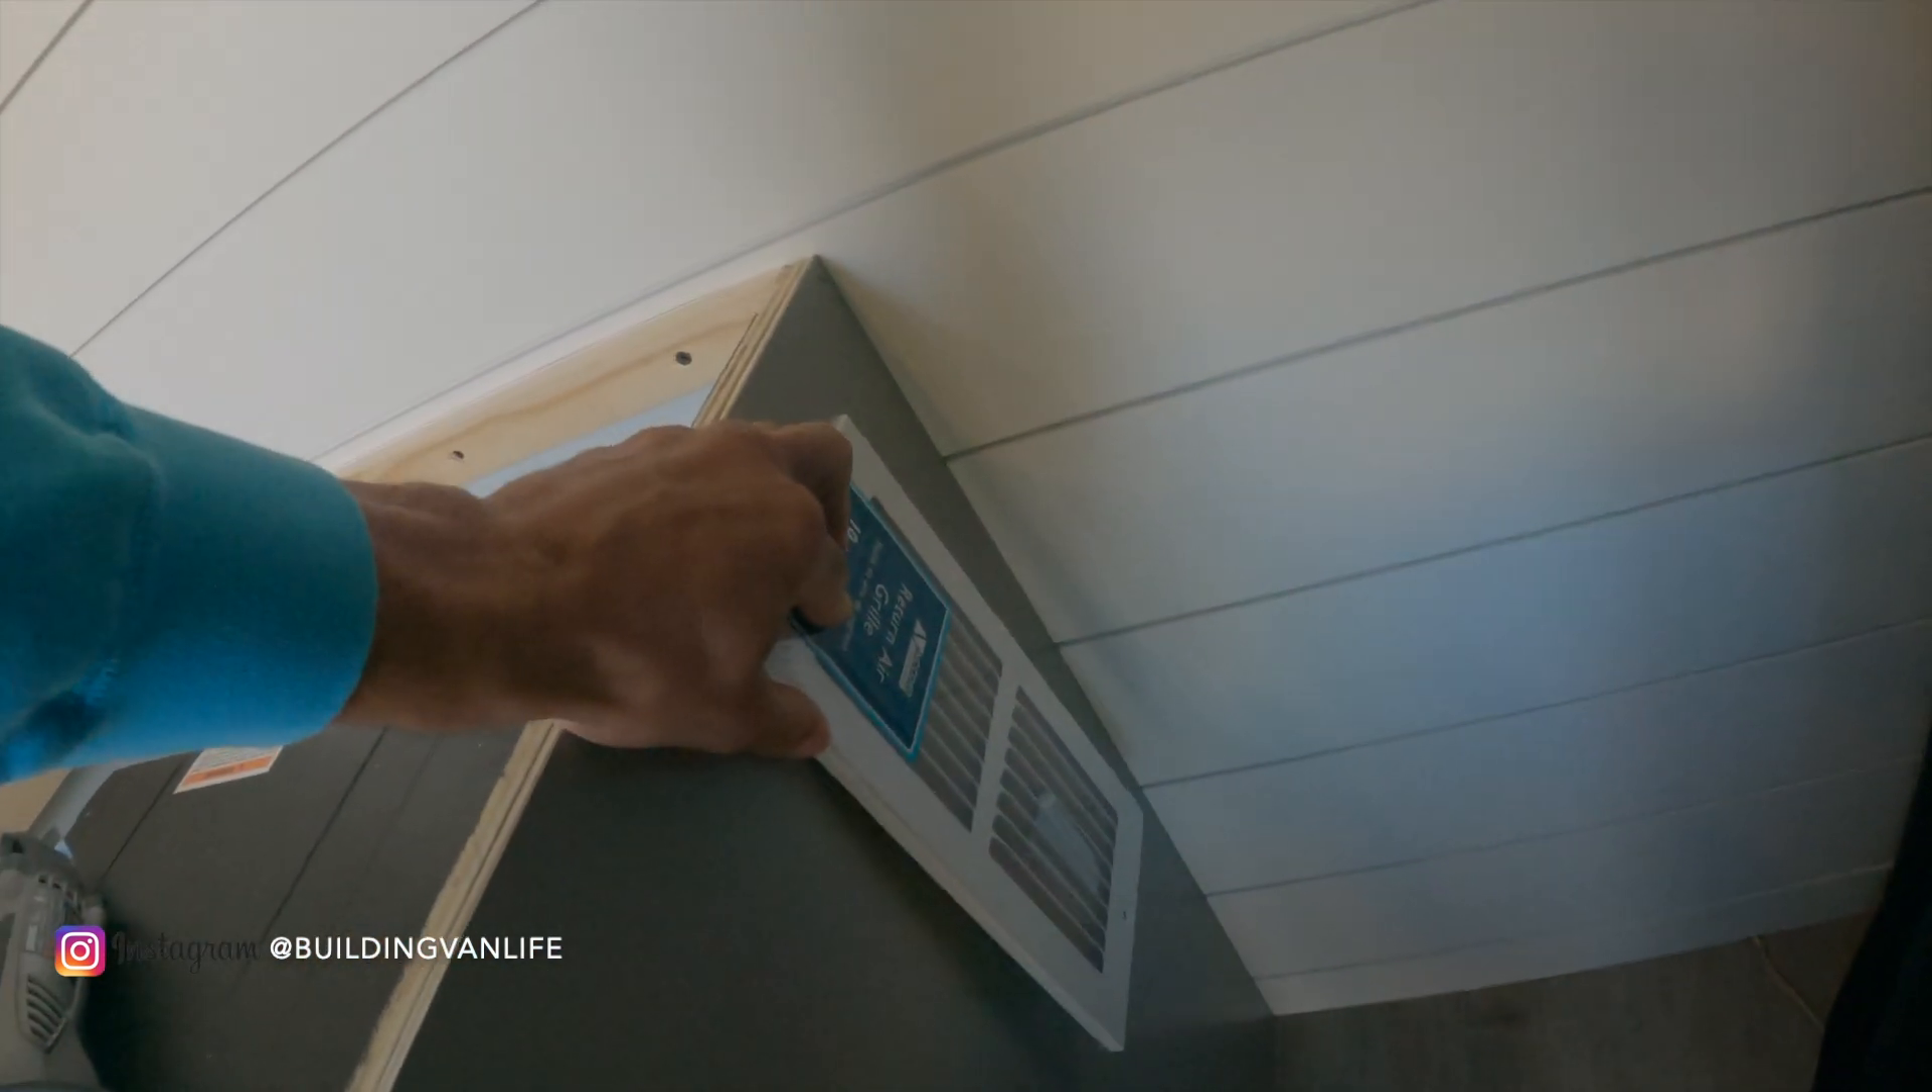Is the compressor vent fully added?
No.